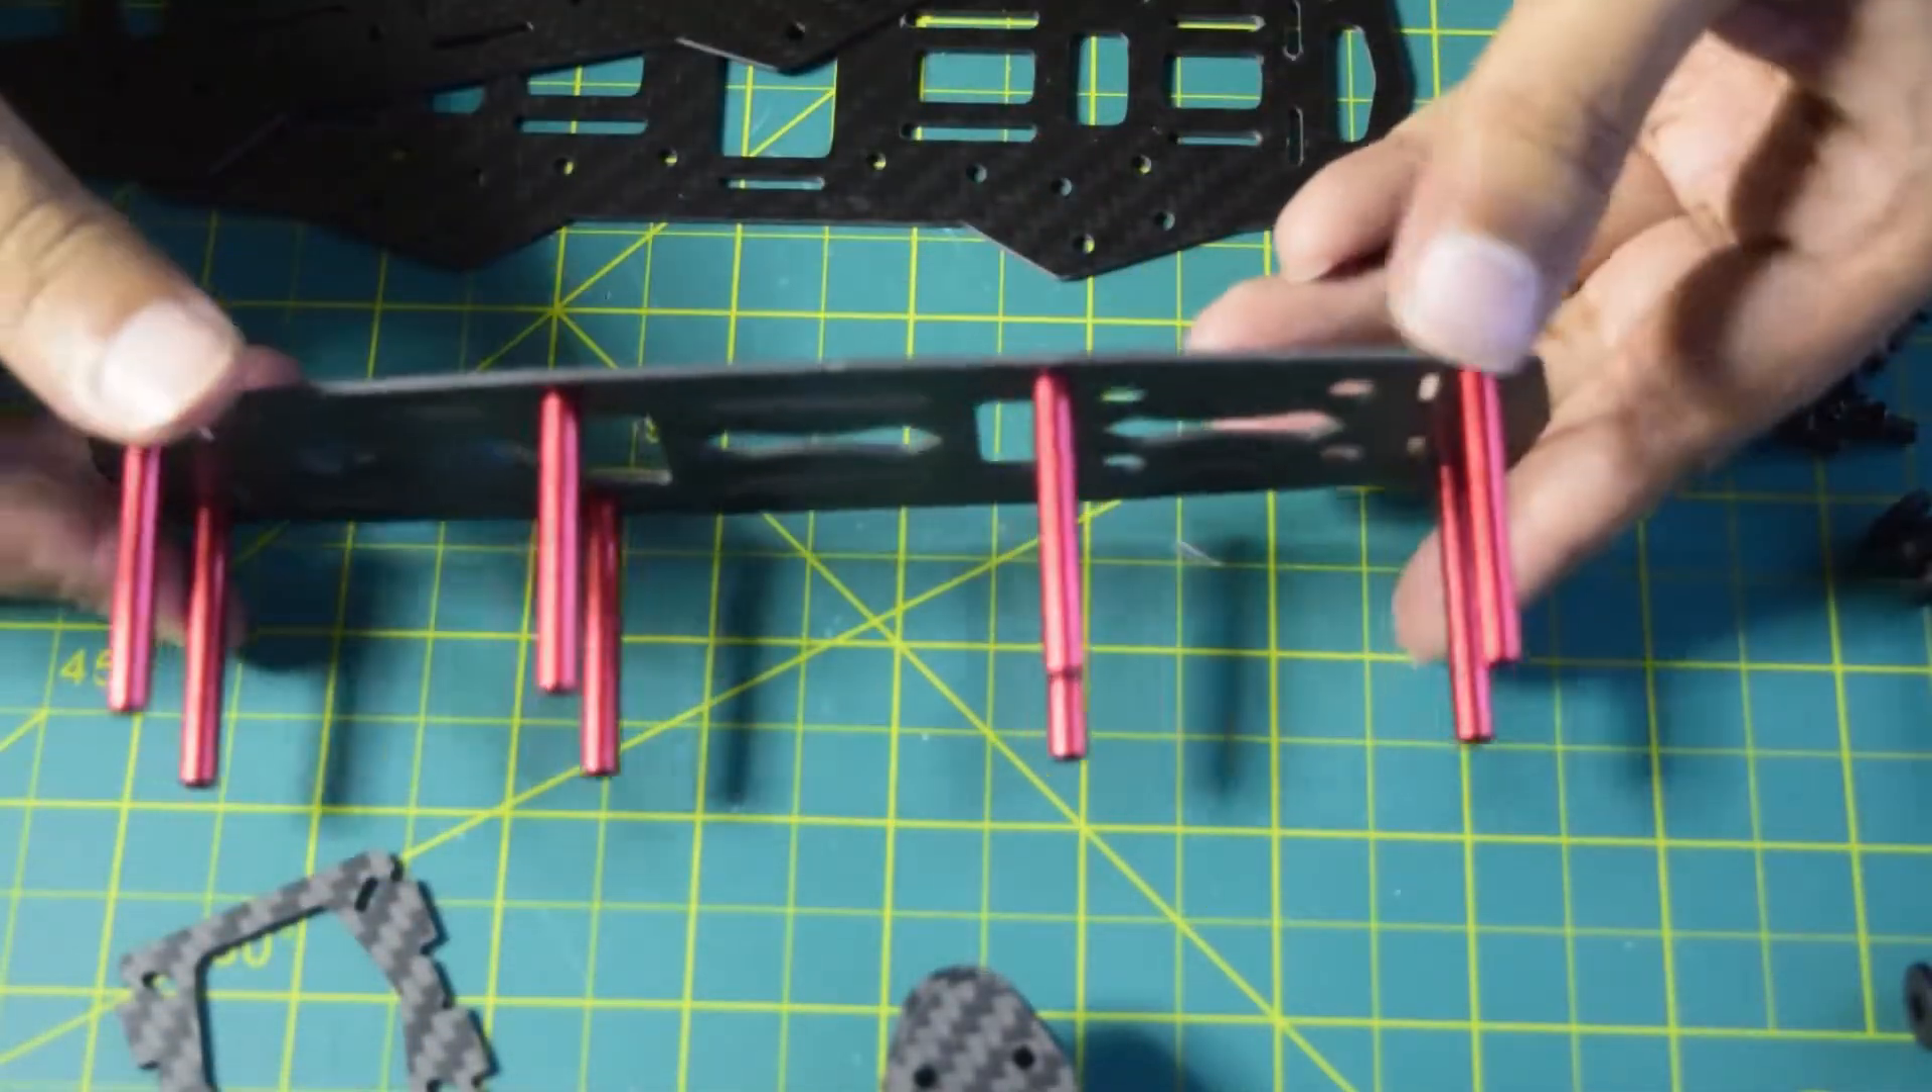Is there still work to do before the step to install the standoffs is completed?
No.